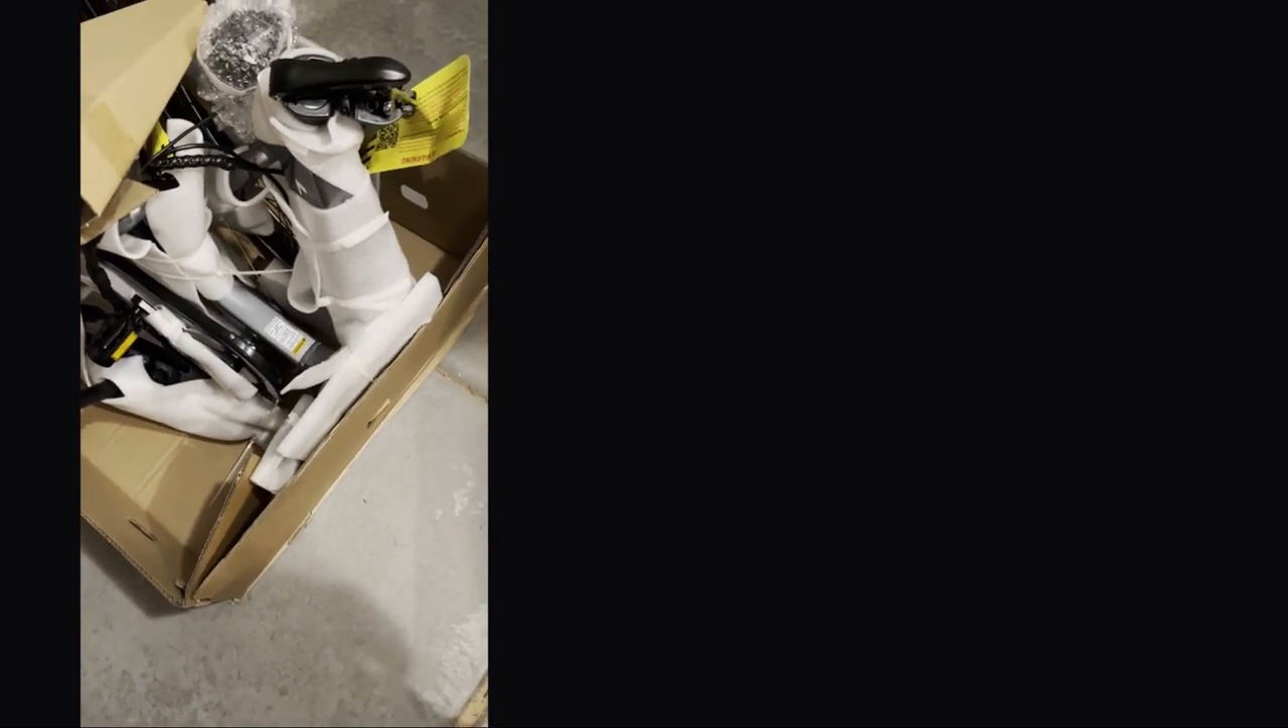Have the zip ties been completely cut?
No.